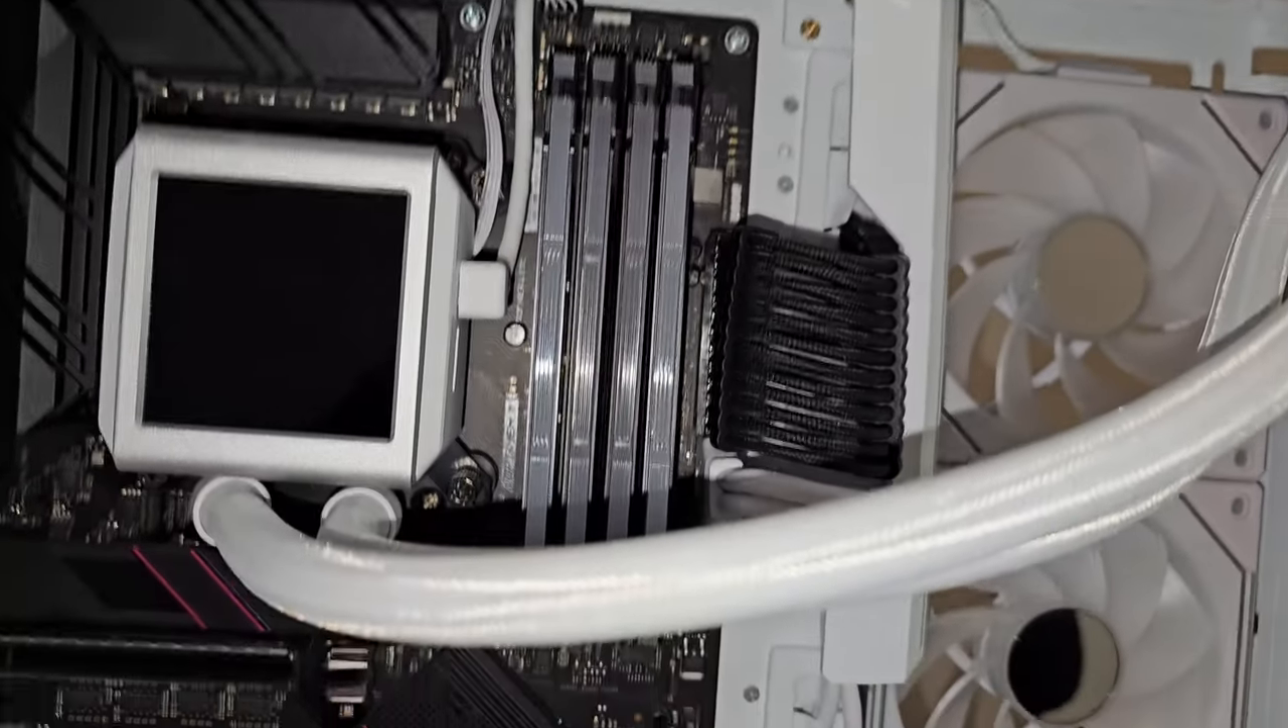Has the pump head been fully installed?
Yes.